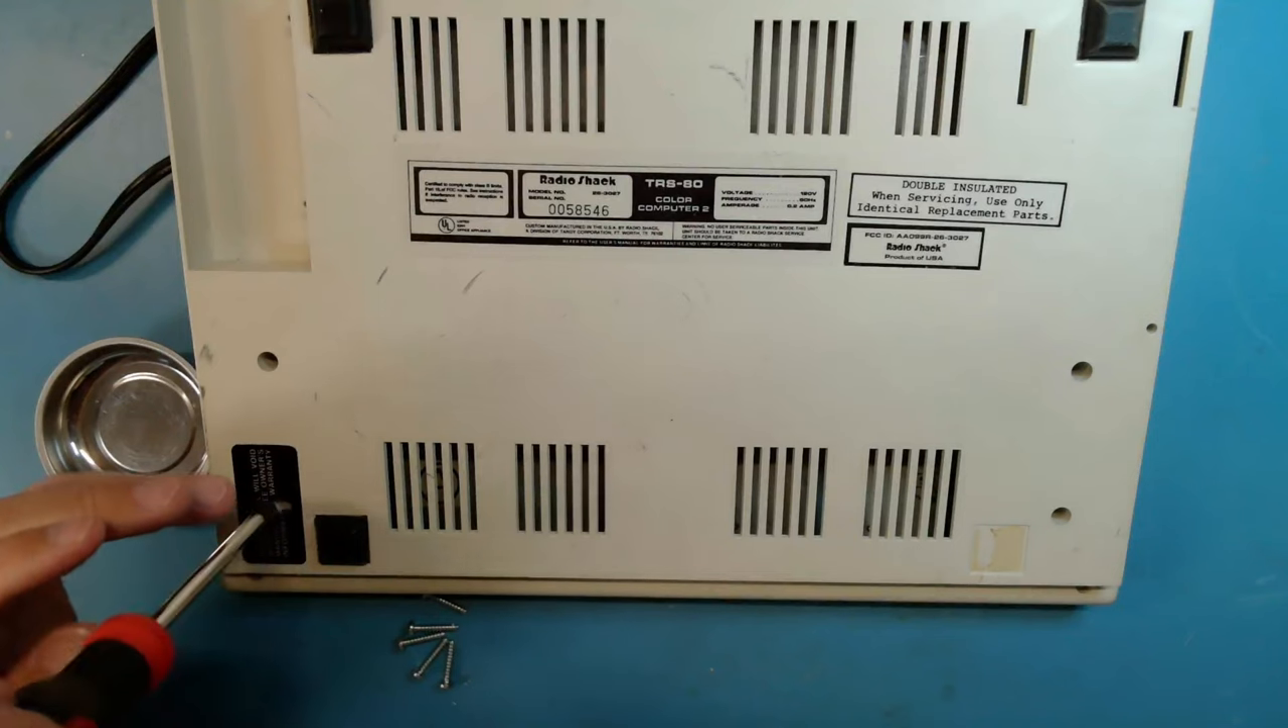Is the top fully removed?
No.